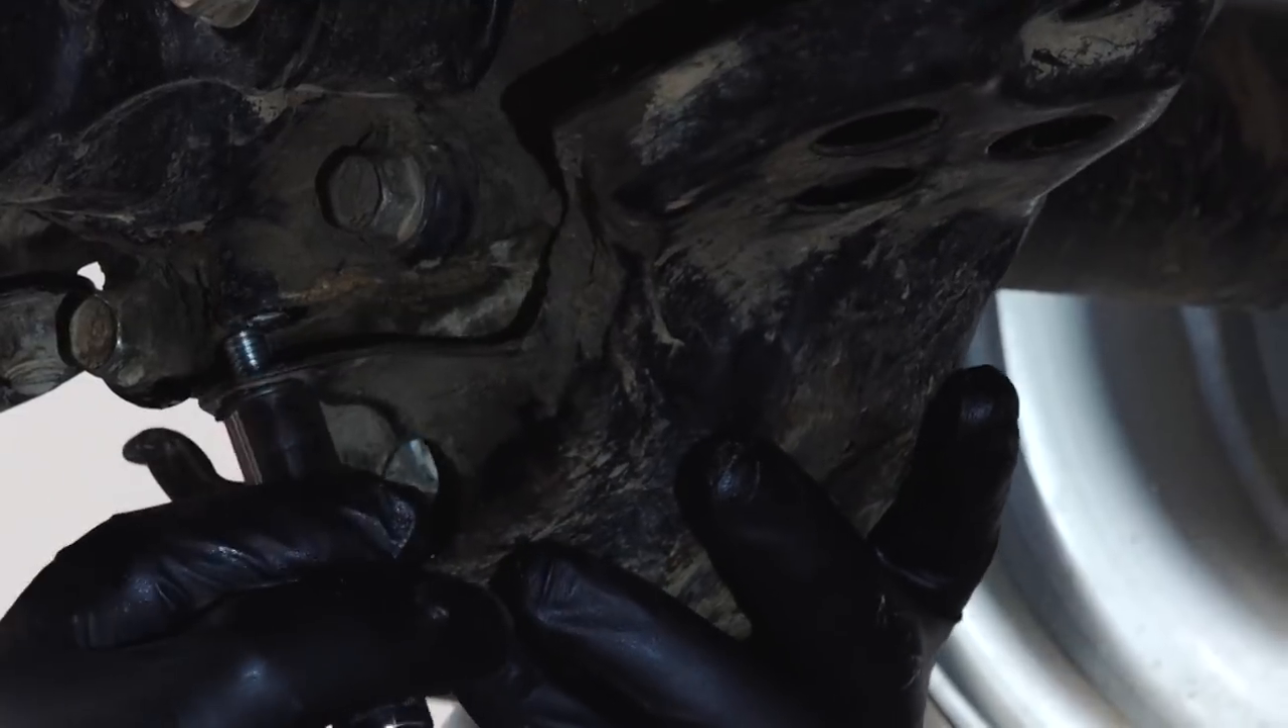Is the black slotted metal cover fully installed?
No.